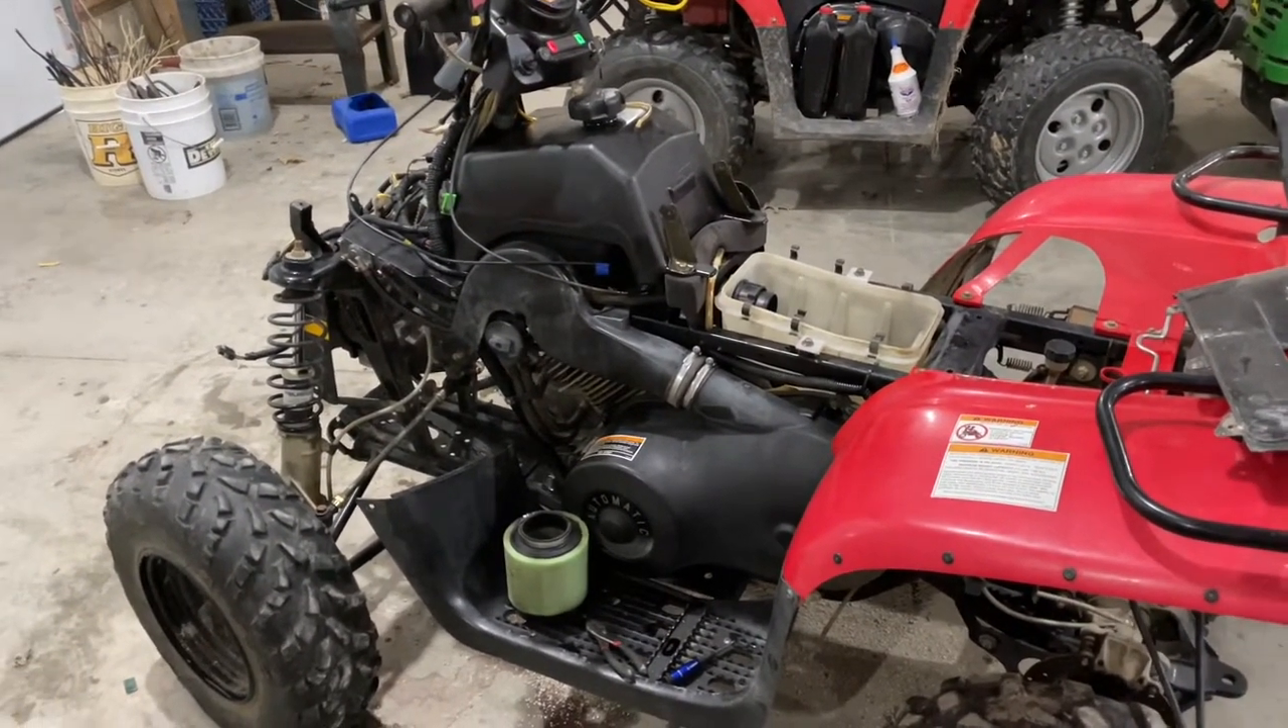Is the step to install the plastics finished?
No.